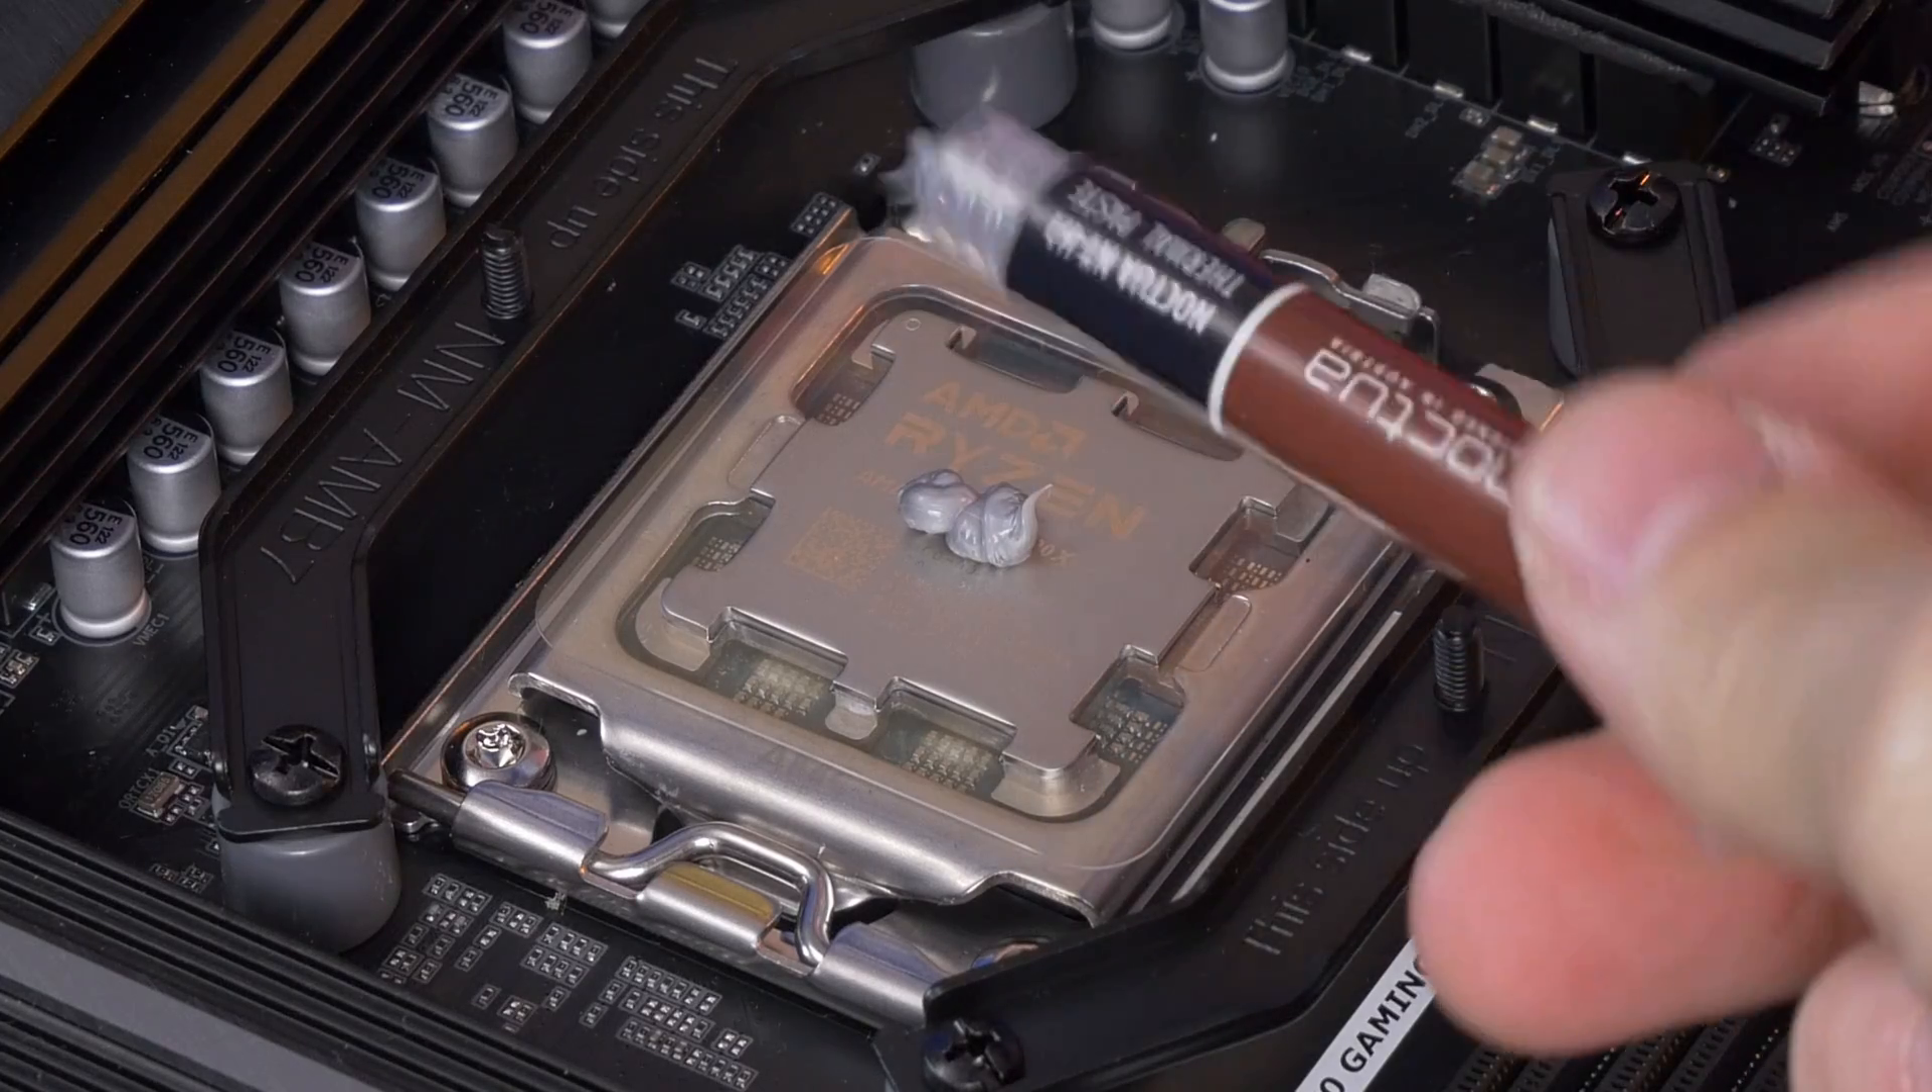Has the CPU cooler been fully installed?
No.